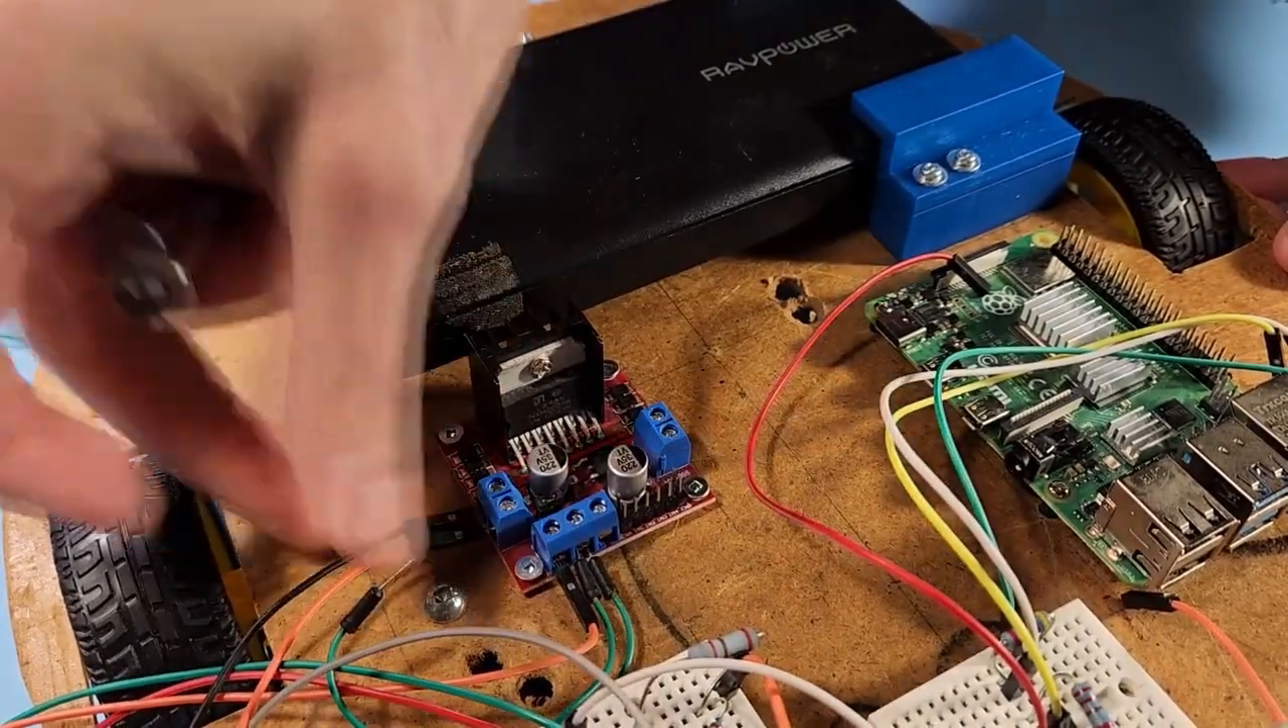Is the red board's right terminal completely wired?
No.